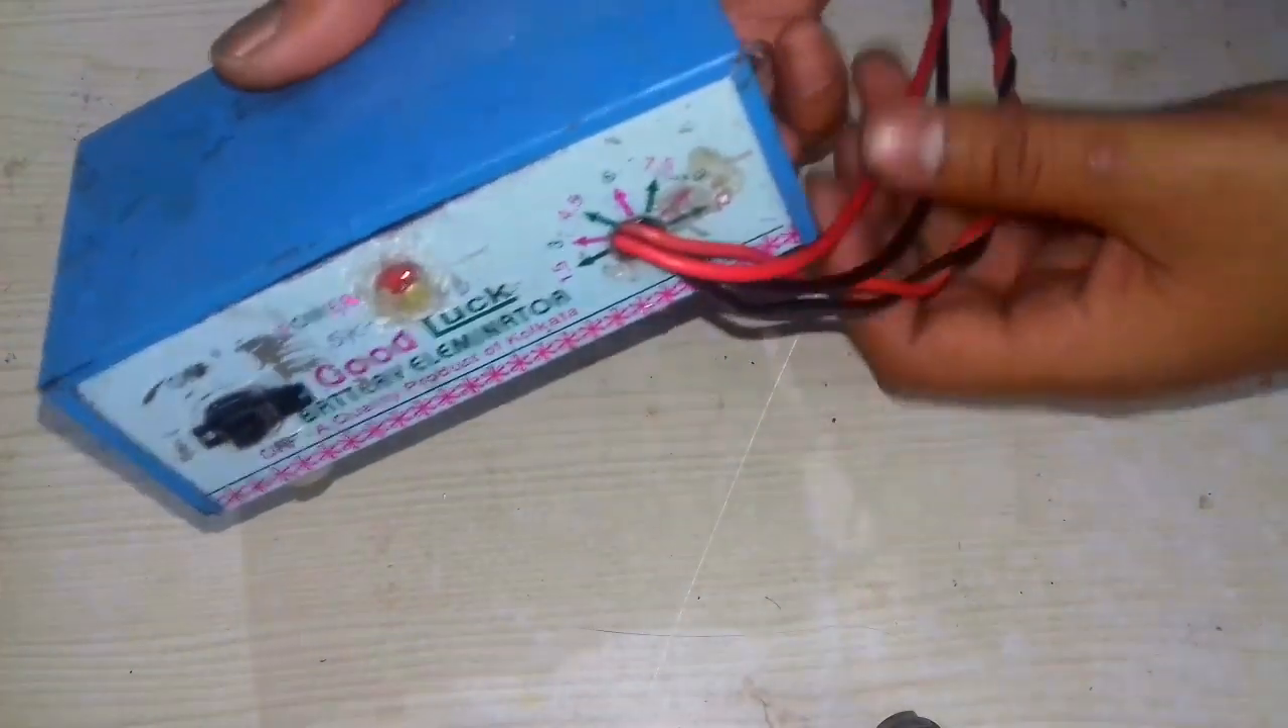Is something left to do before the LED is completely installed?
No.